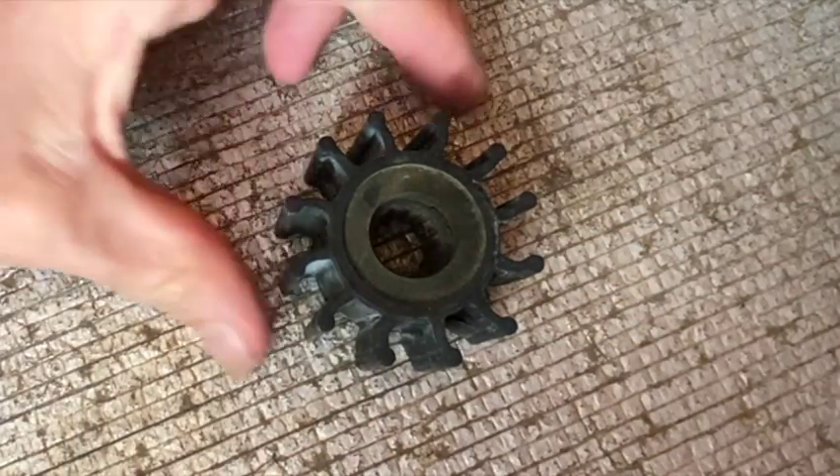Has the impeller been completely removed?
Yes.